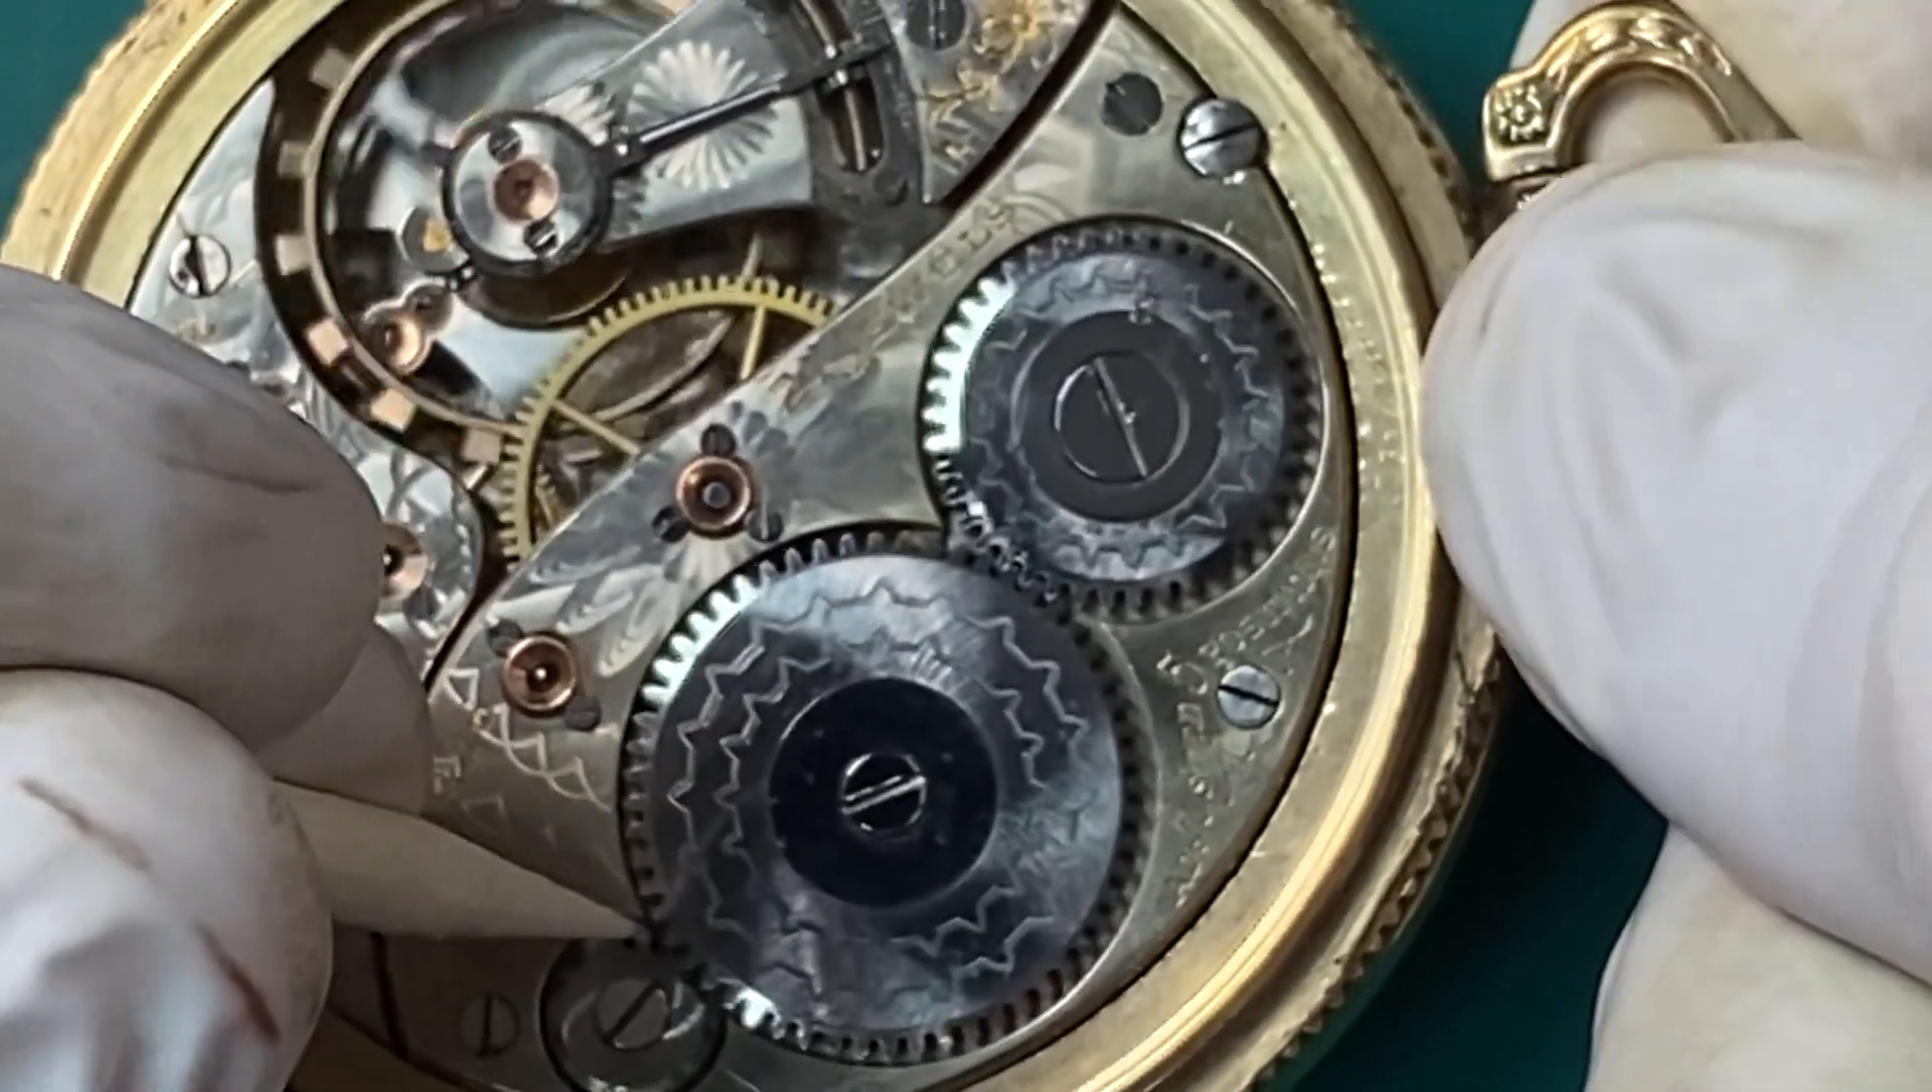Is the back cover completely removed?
Yes.